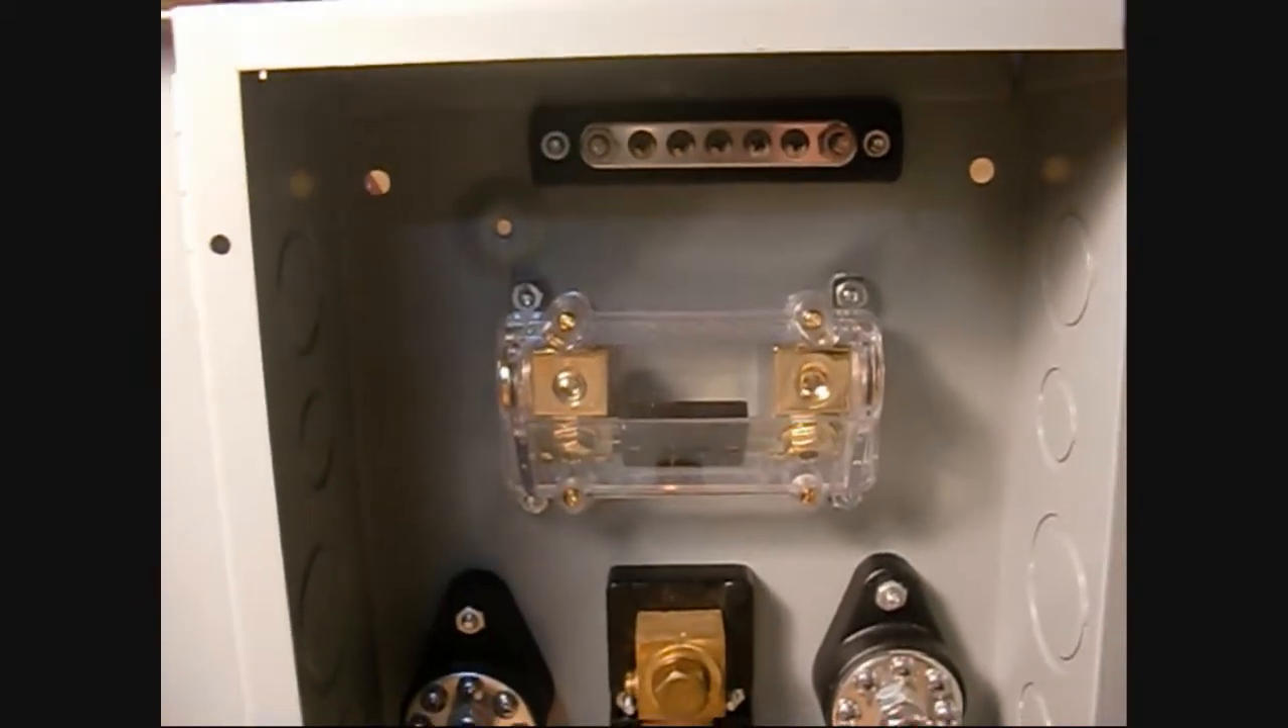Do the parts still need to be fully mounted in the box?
No.